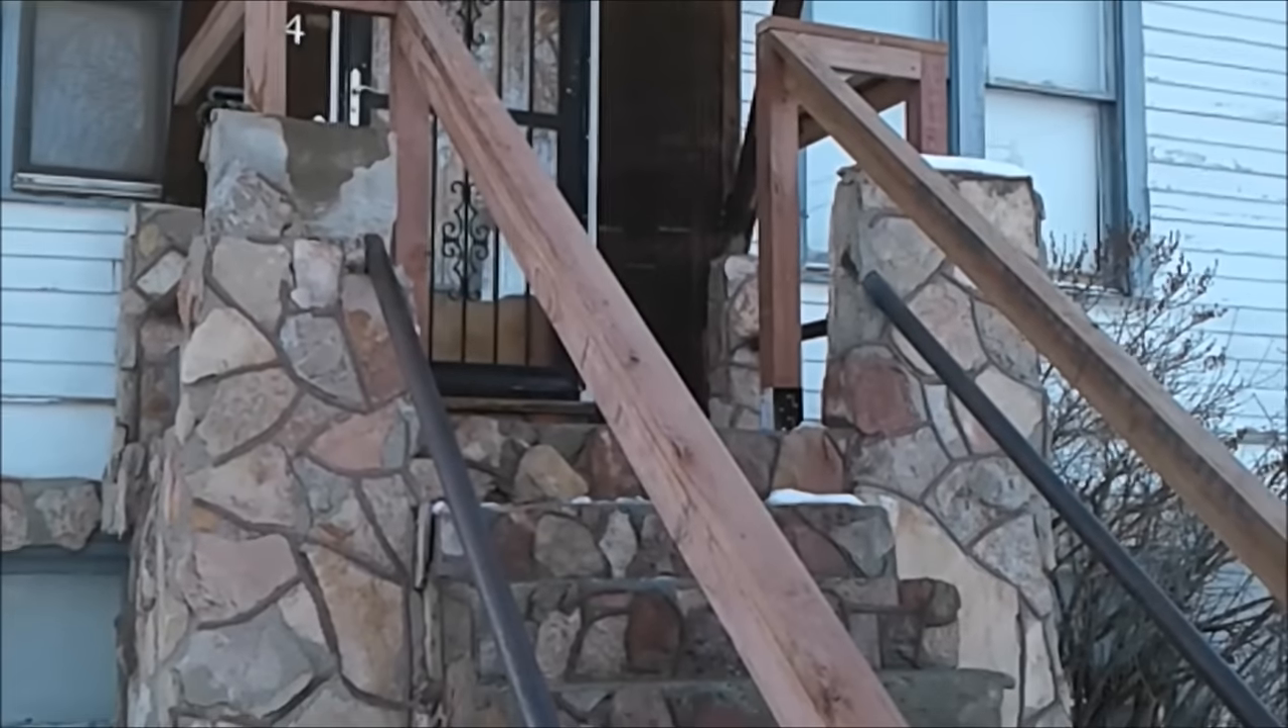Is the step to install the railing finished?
Yes.